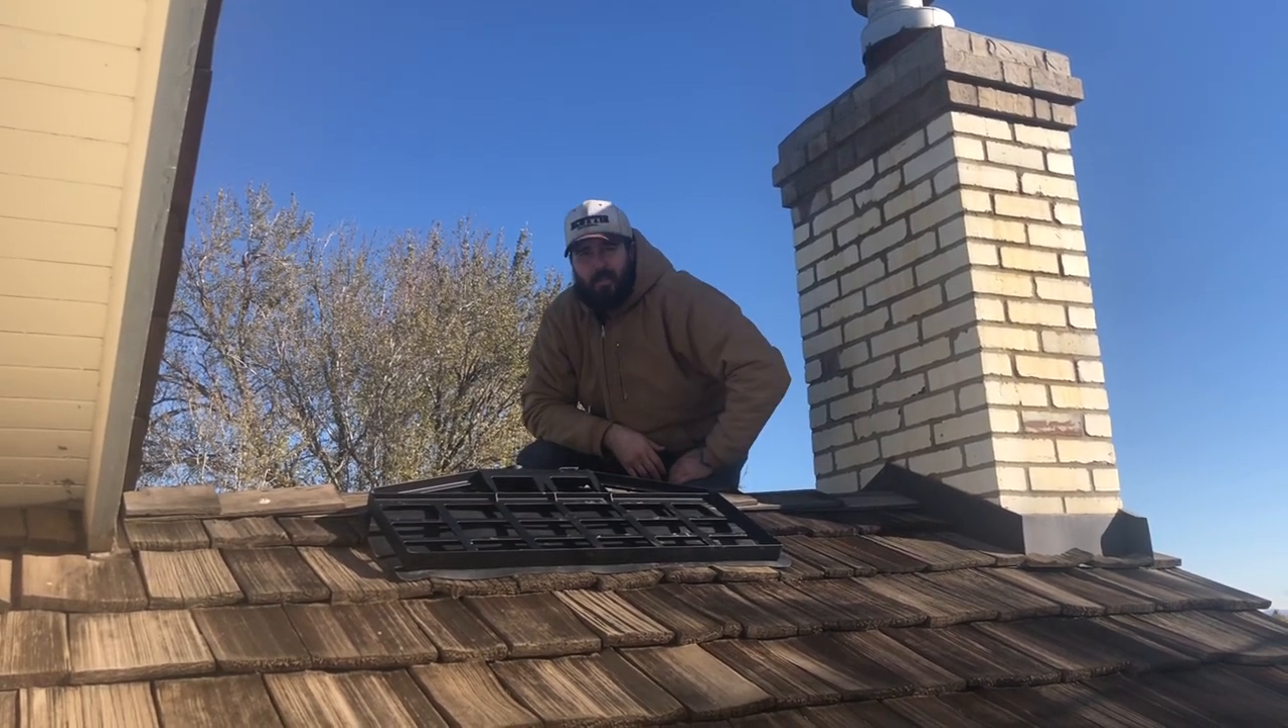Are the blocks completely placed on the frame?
No.